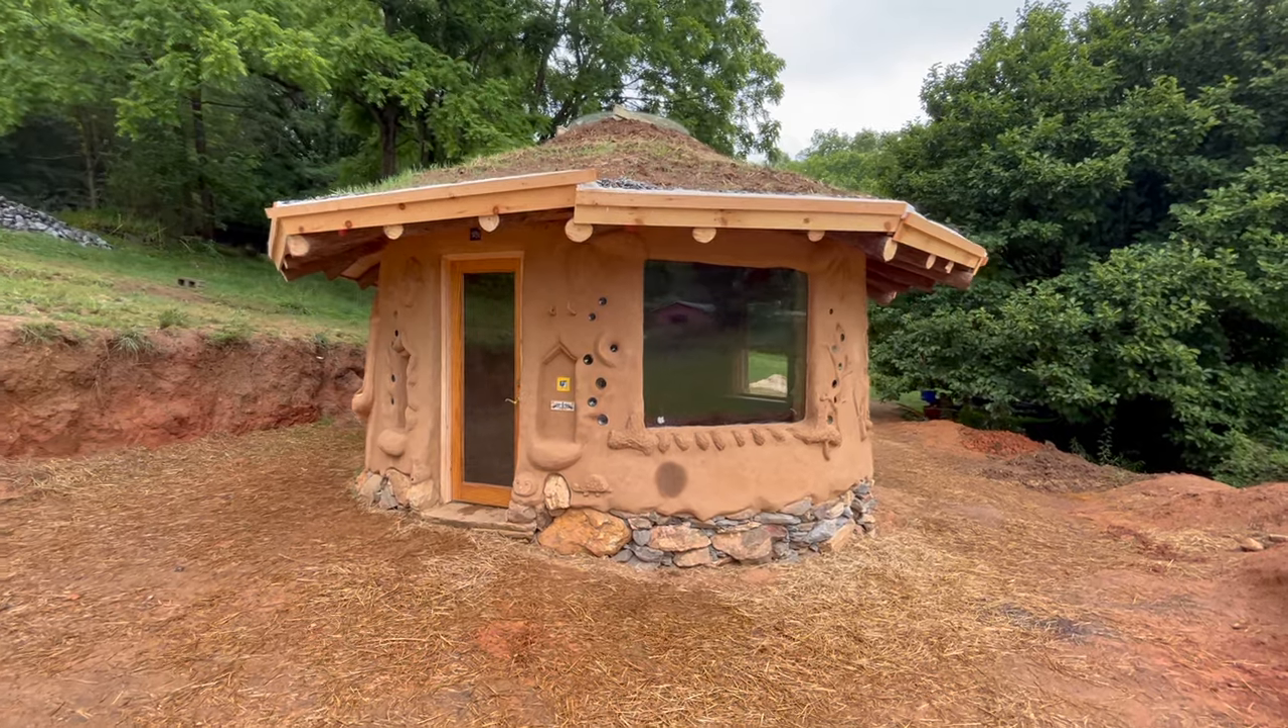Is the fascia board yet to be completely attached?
No.